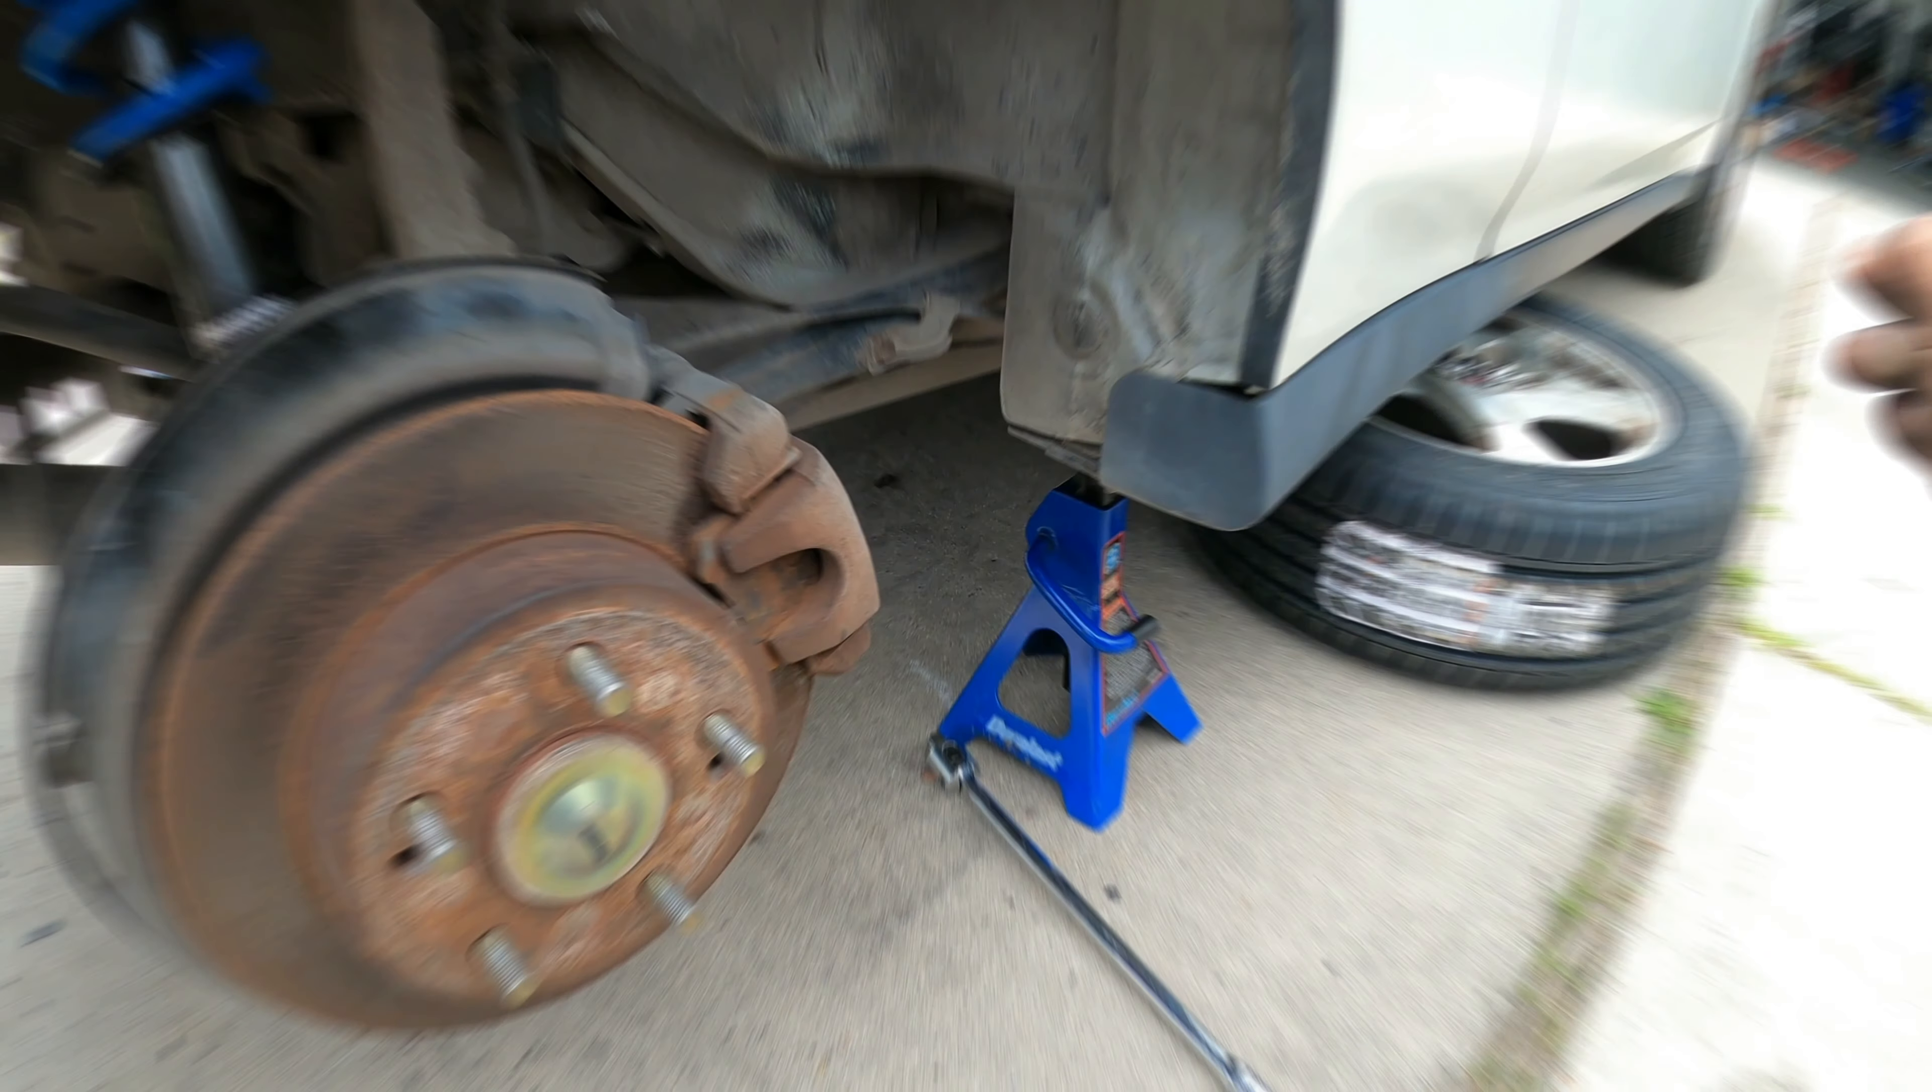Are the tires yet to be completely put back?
Yes.